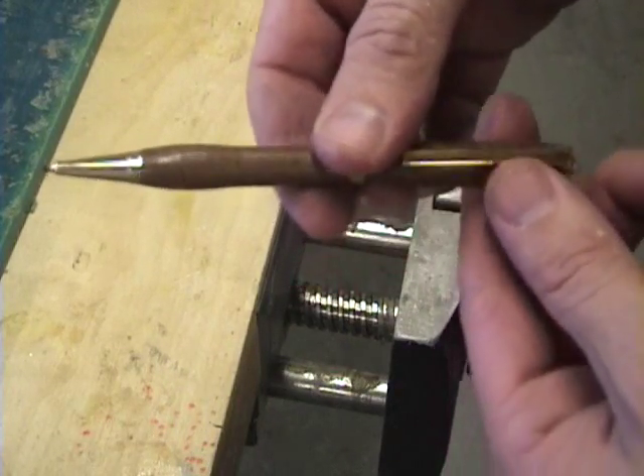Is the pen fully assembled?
Yes.